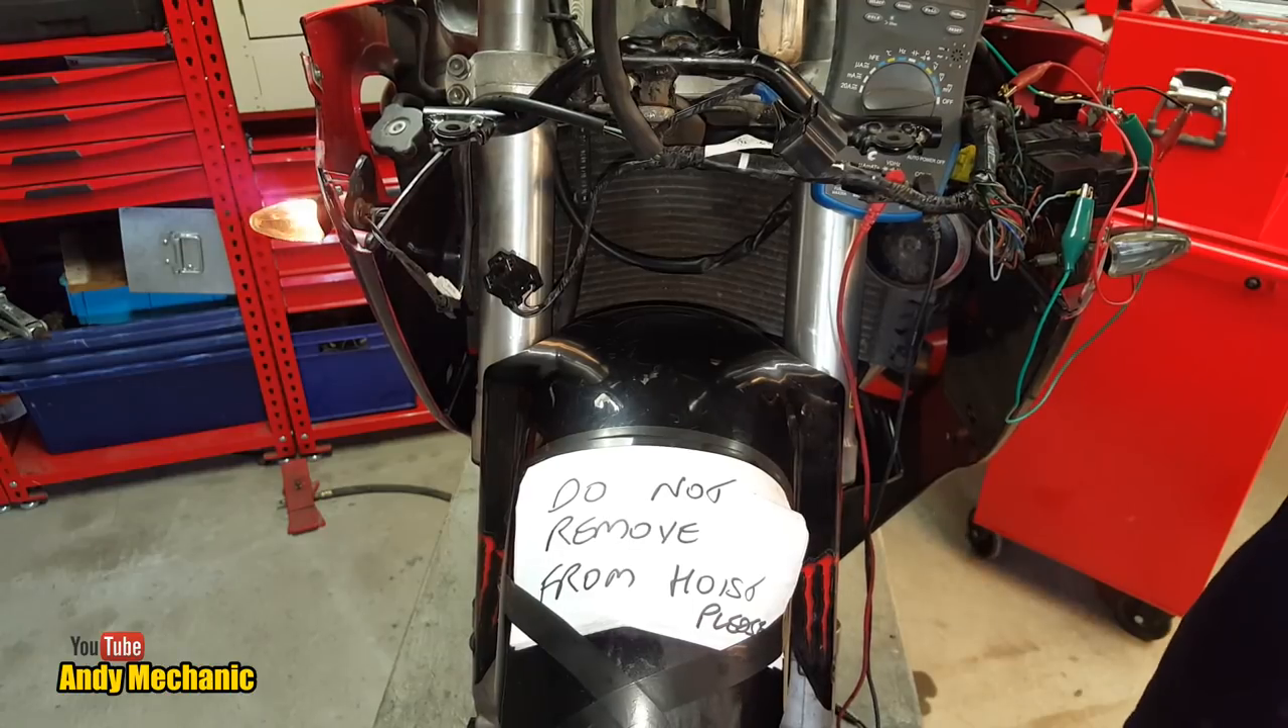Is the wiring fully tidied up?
No.